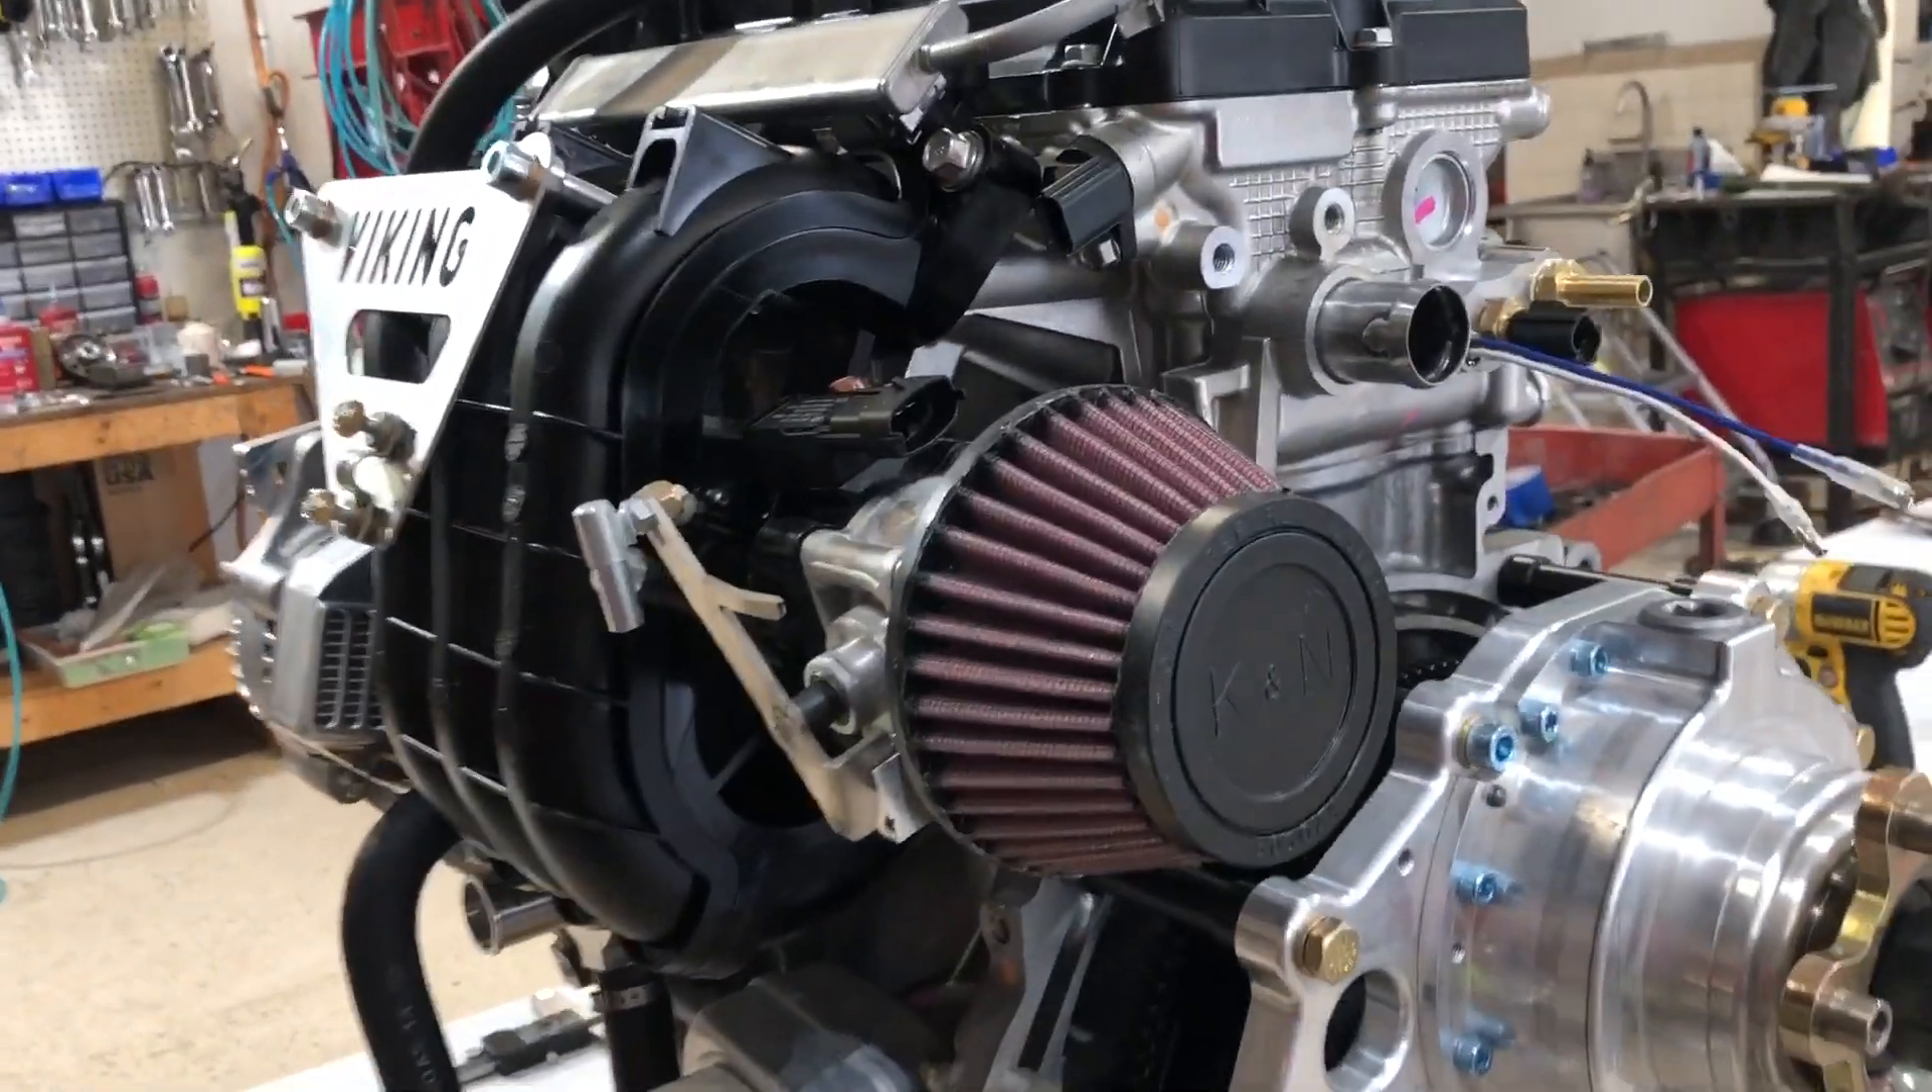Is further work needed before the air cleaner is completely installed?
No.